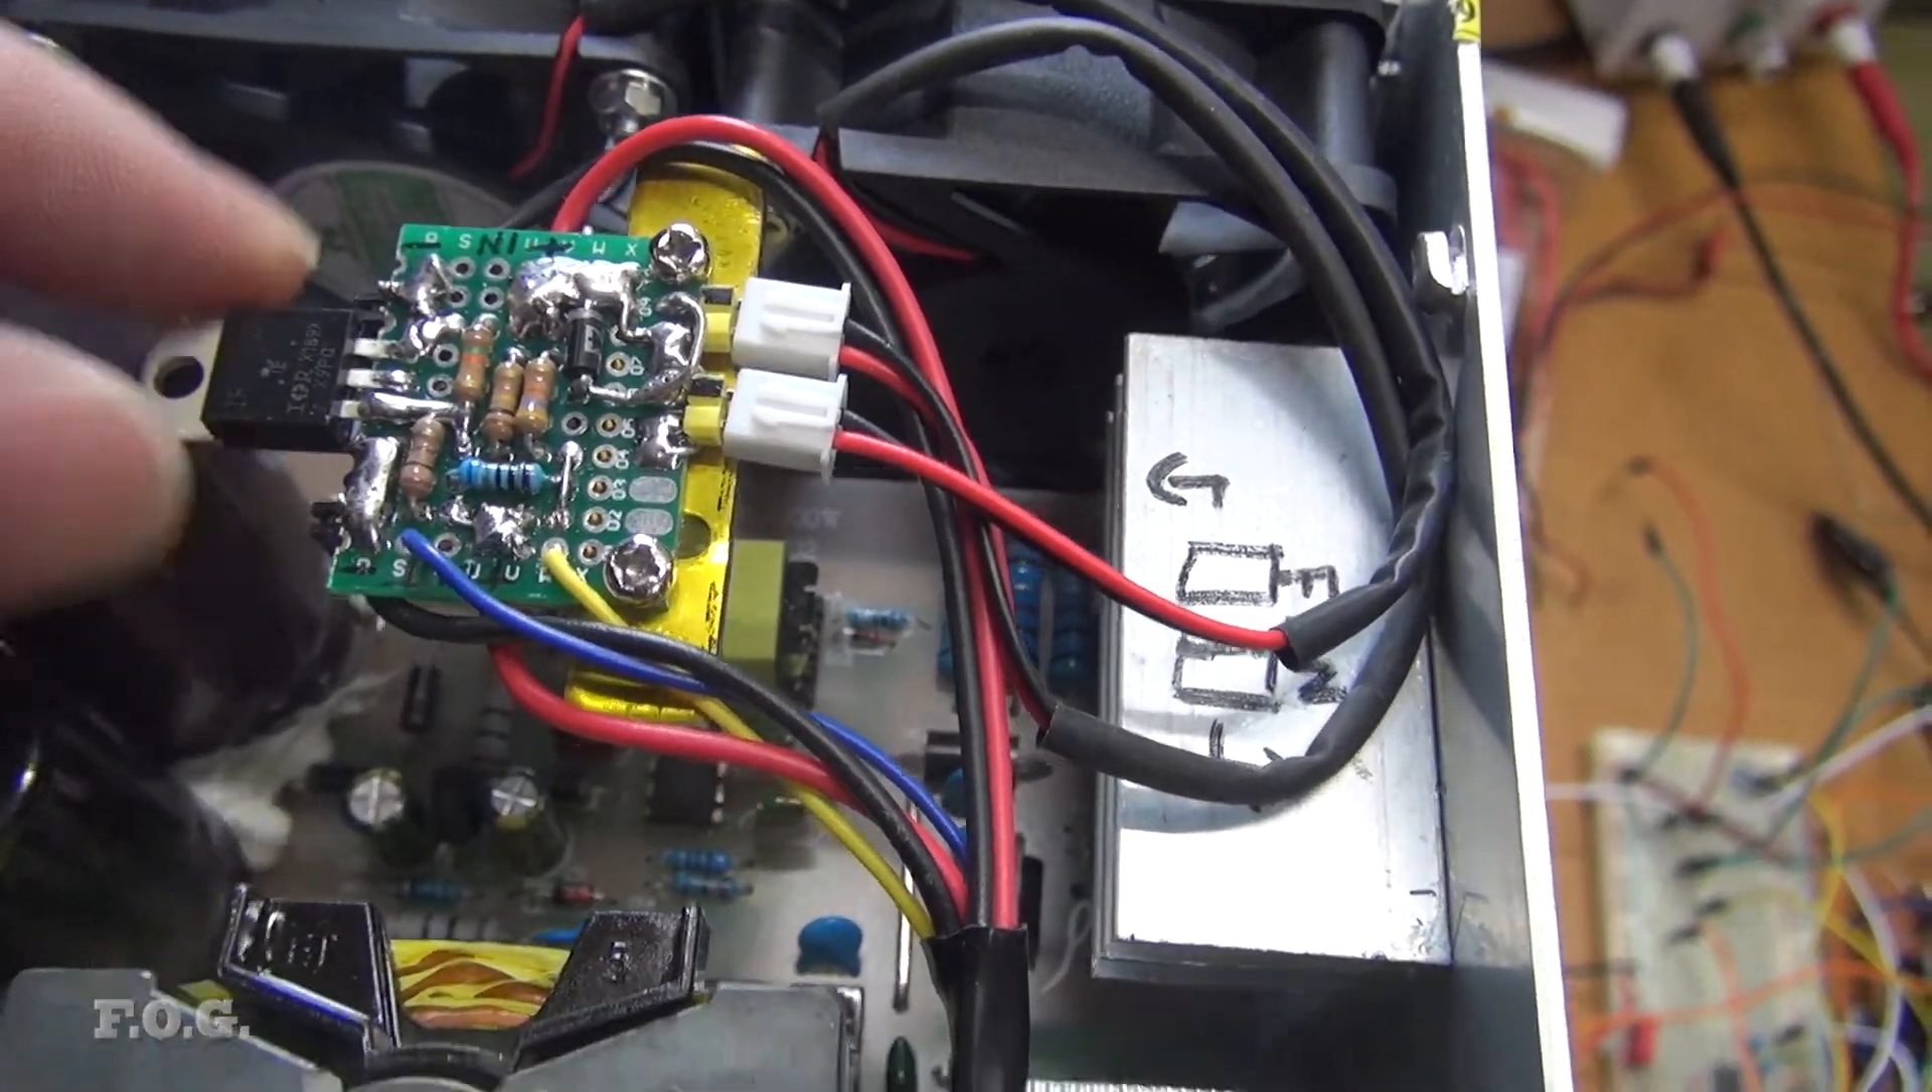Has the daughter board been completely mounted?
Yes.